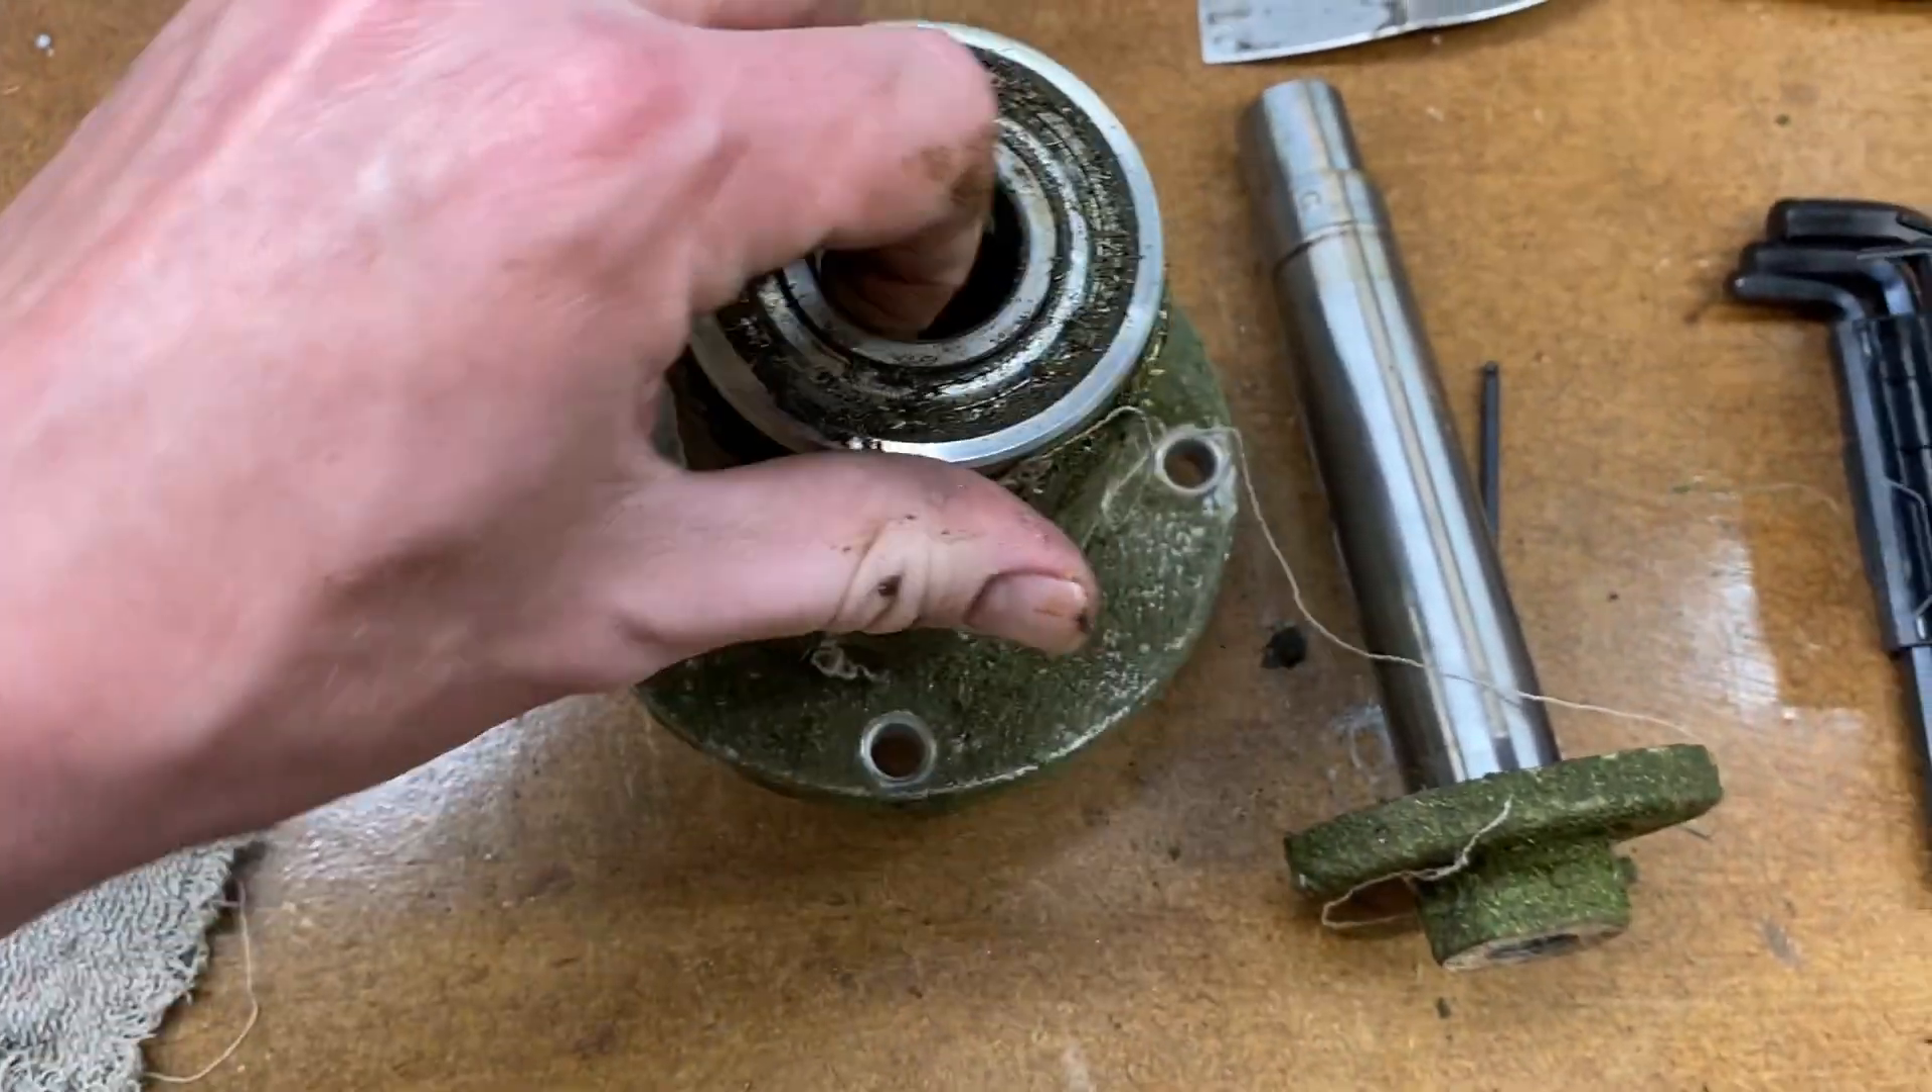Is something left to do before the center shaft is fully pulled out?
No.